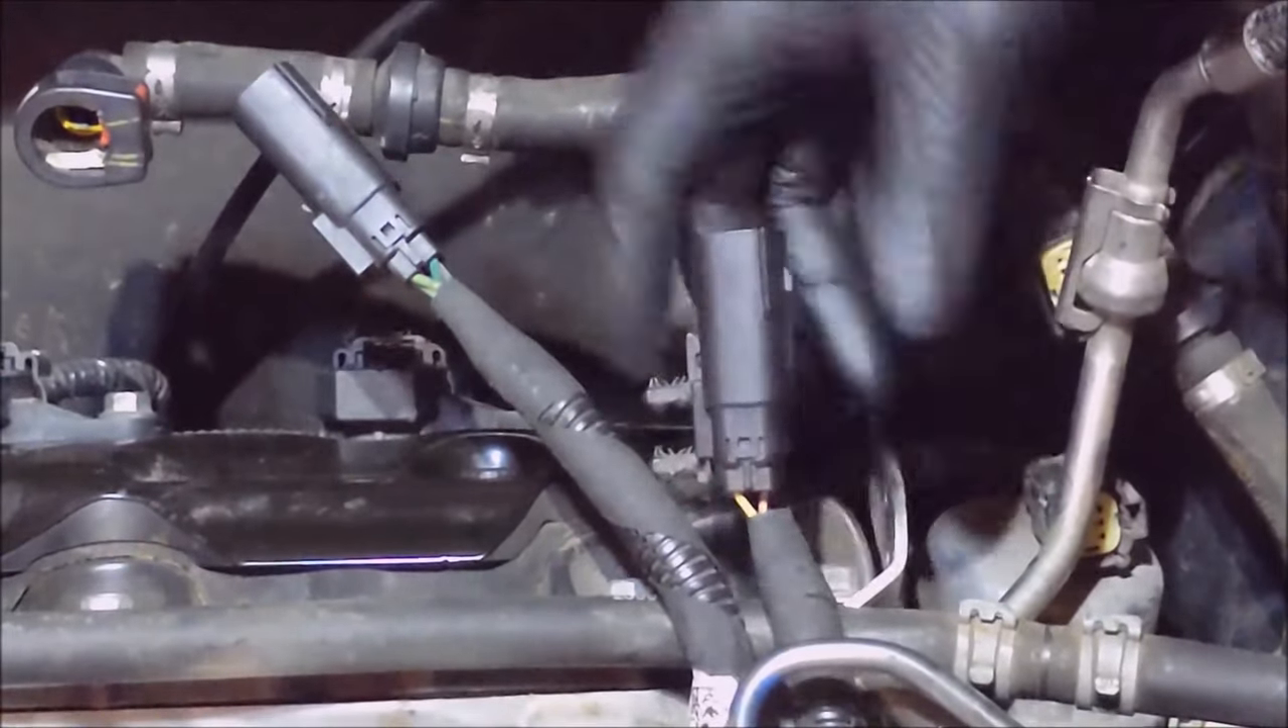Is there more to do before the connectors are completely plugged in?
Yes.